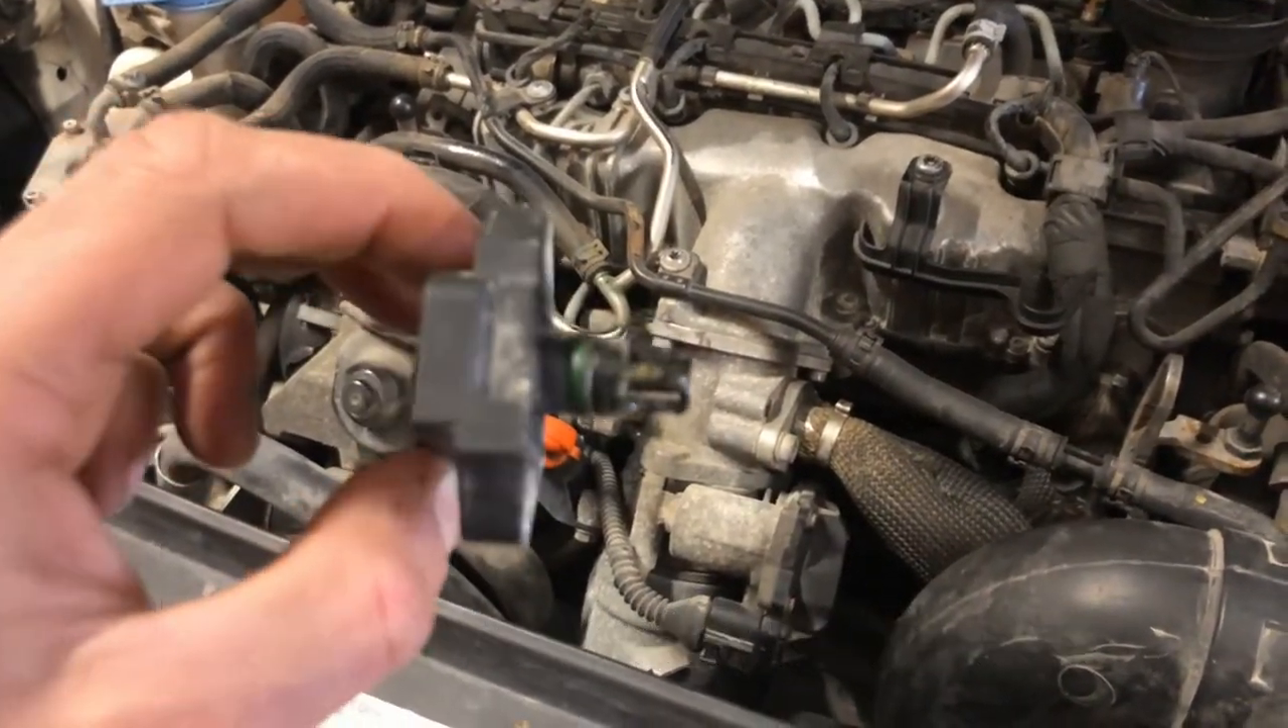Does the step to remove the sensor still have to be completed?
No.